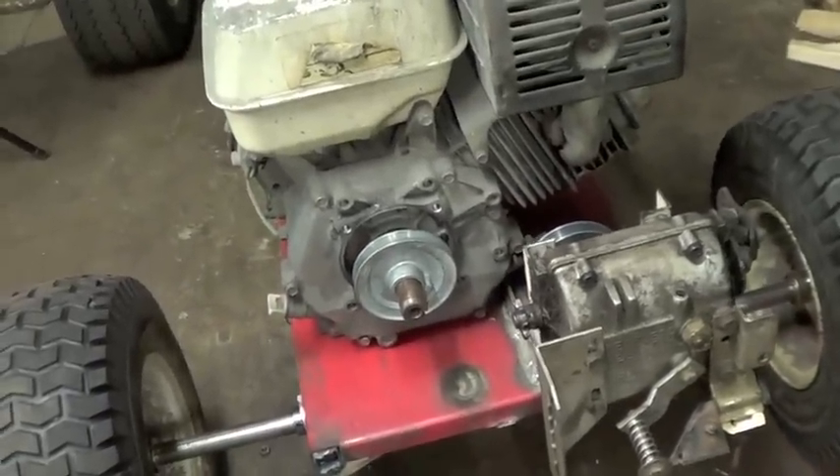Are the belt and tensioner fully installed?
No.